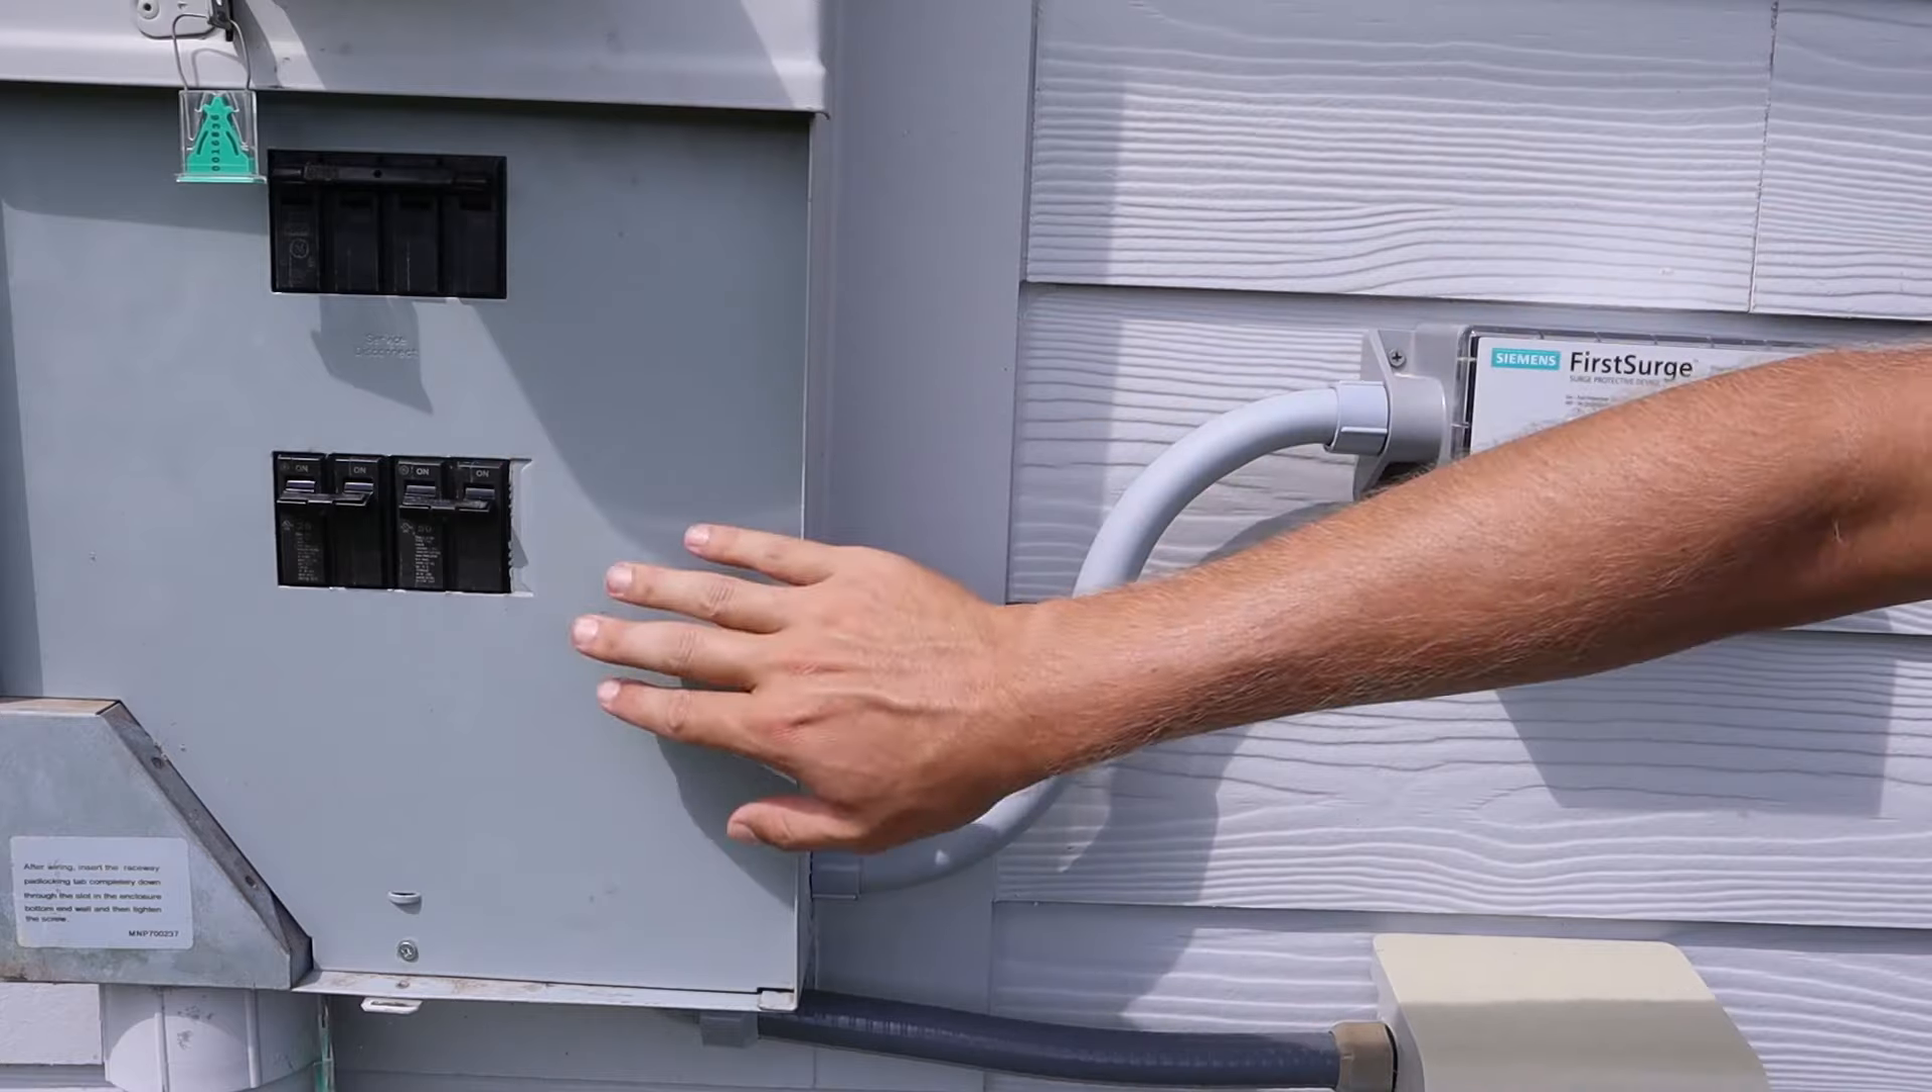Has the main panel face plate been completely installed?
Yes.